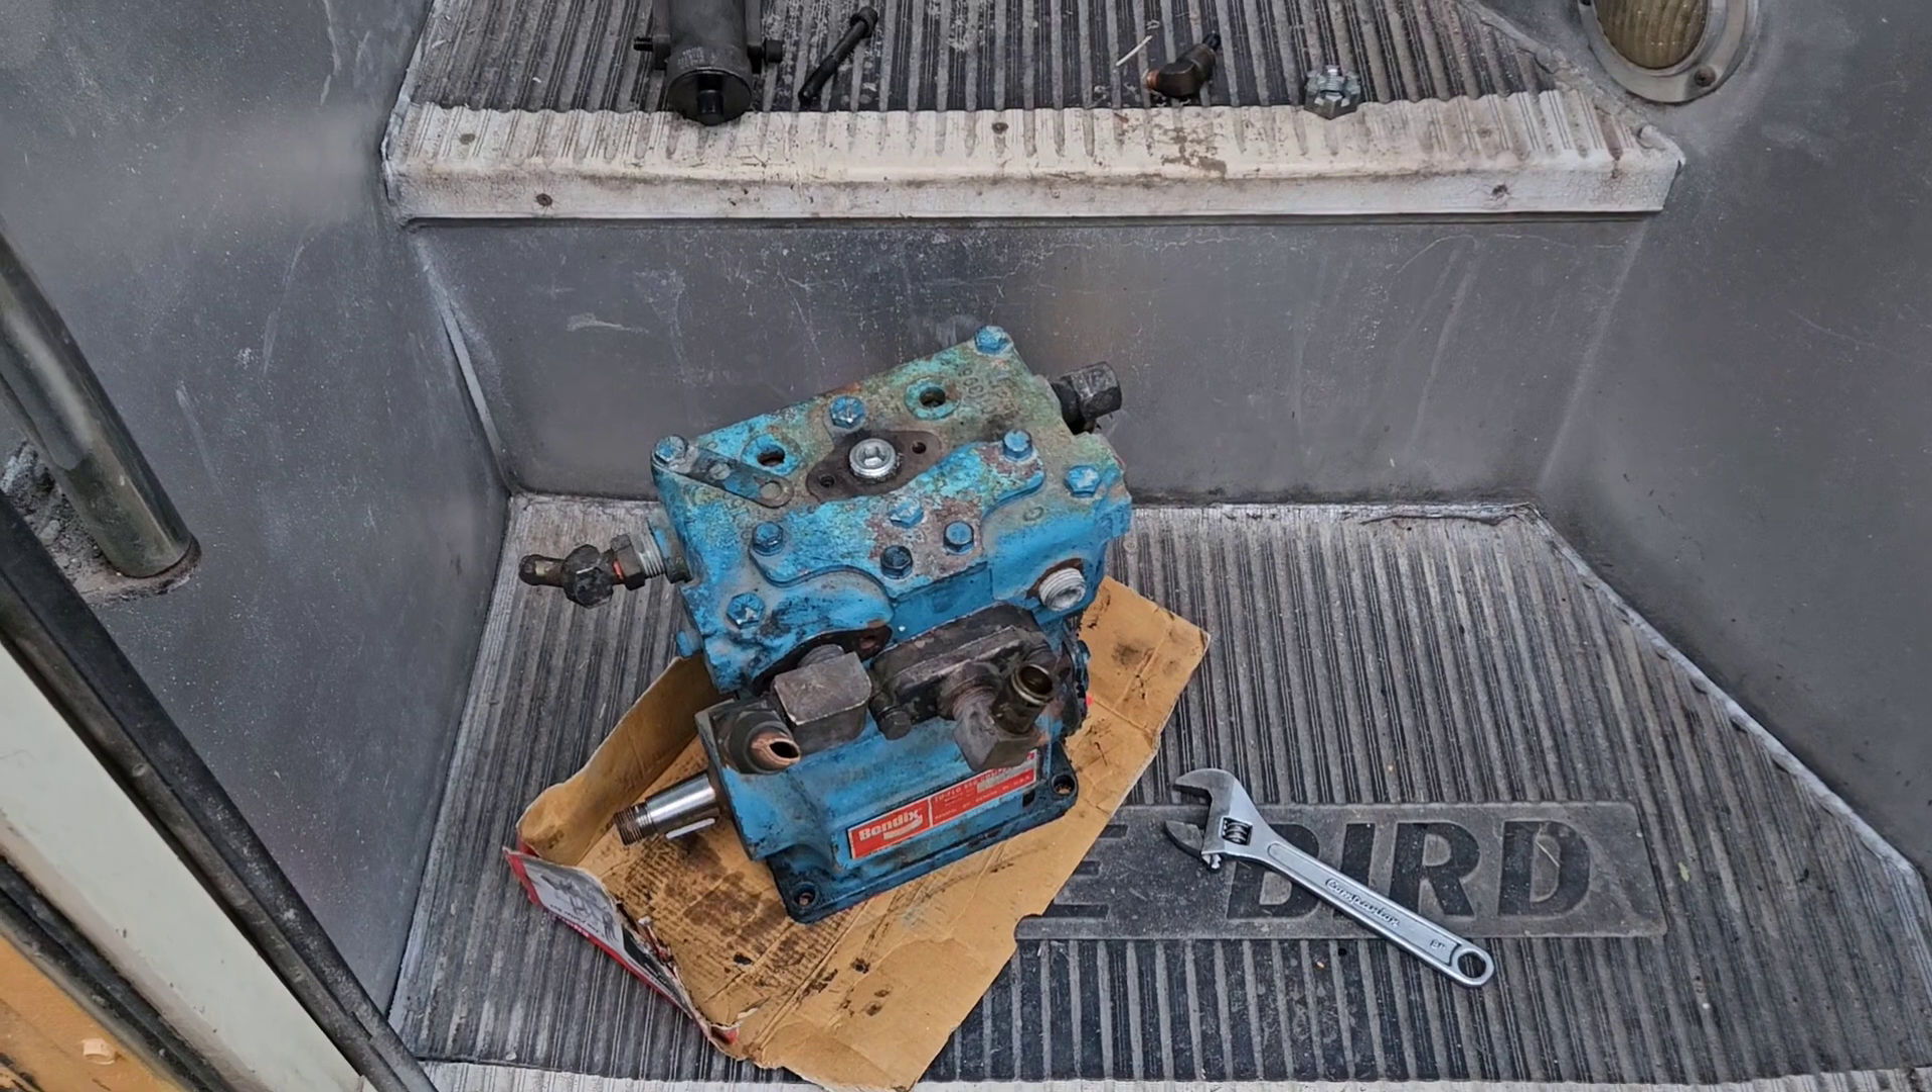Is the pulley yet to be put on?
Yes.